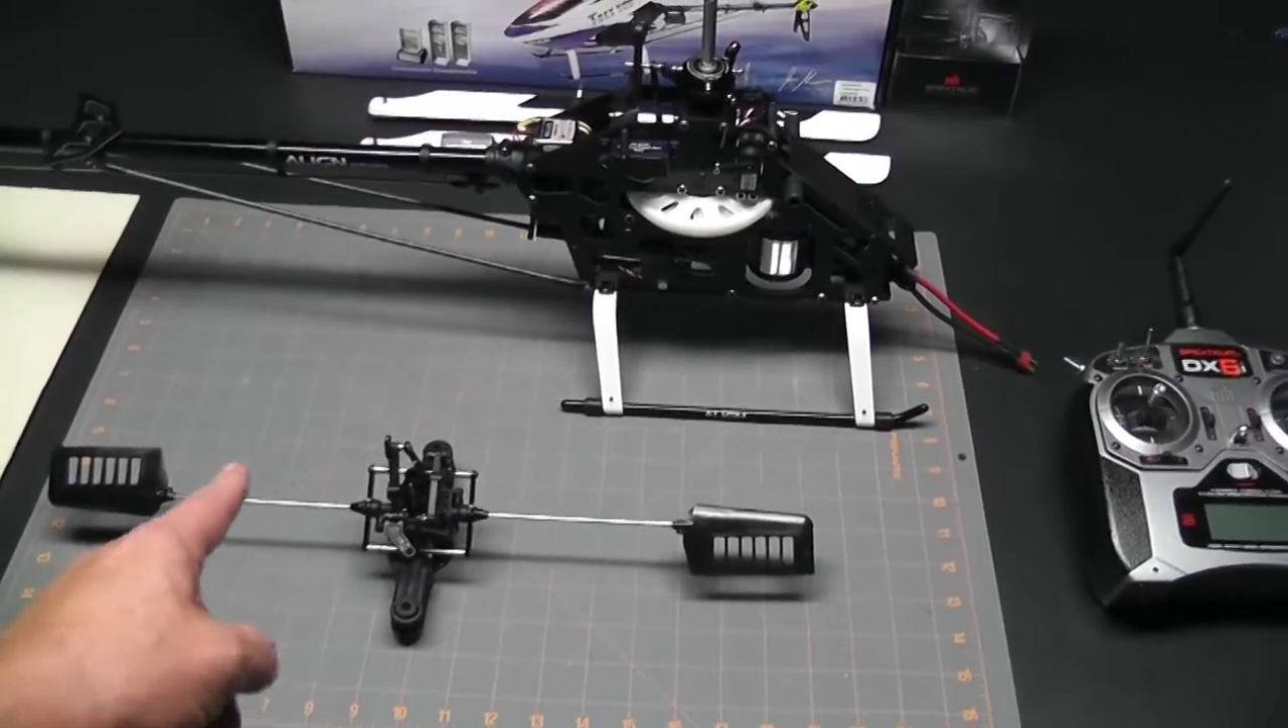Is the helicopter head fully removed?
Yes.